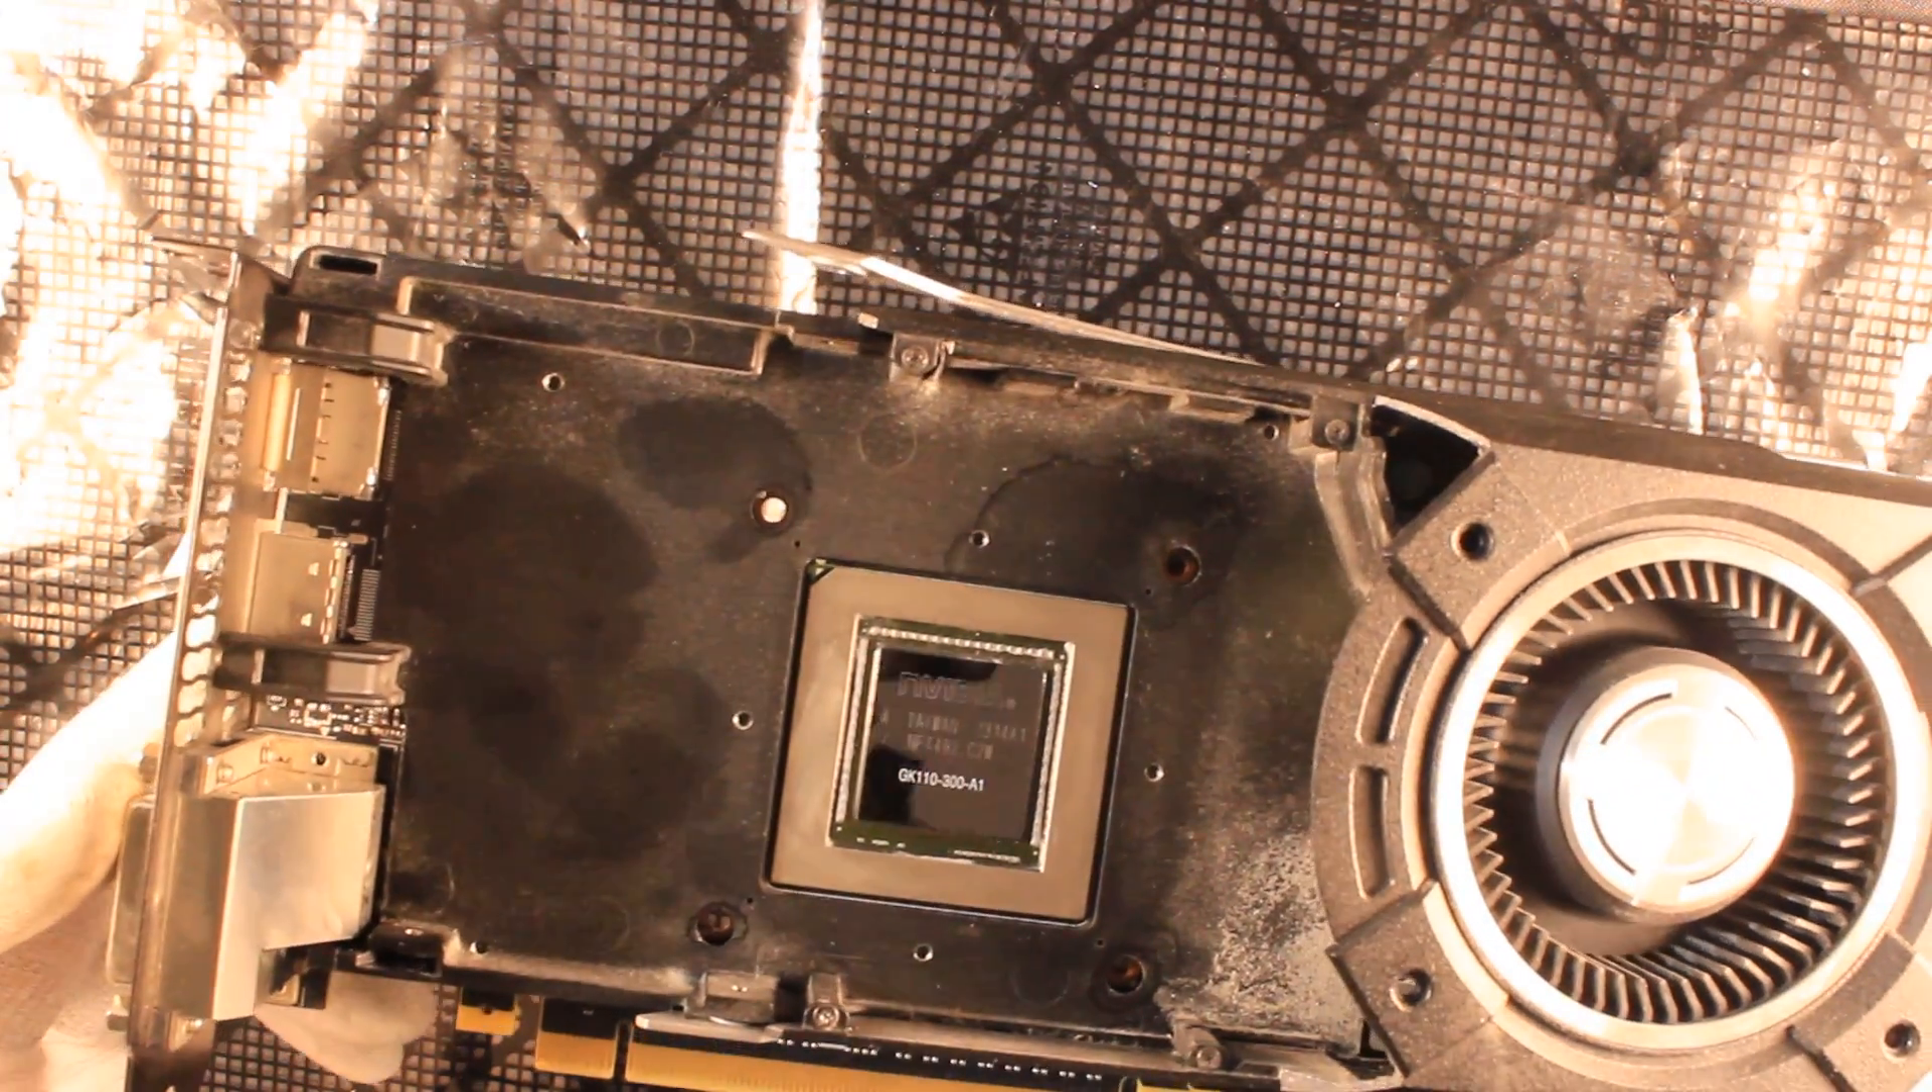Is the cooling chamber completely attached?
No.